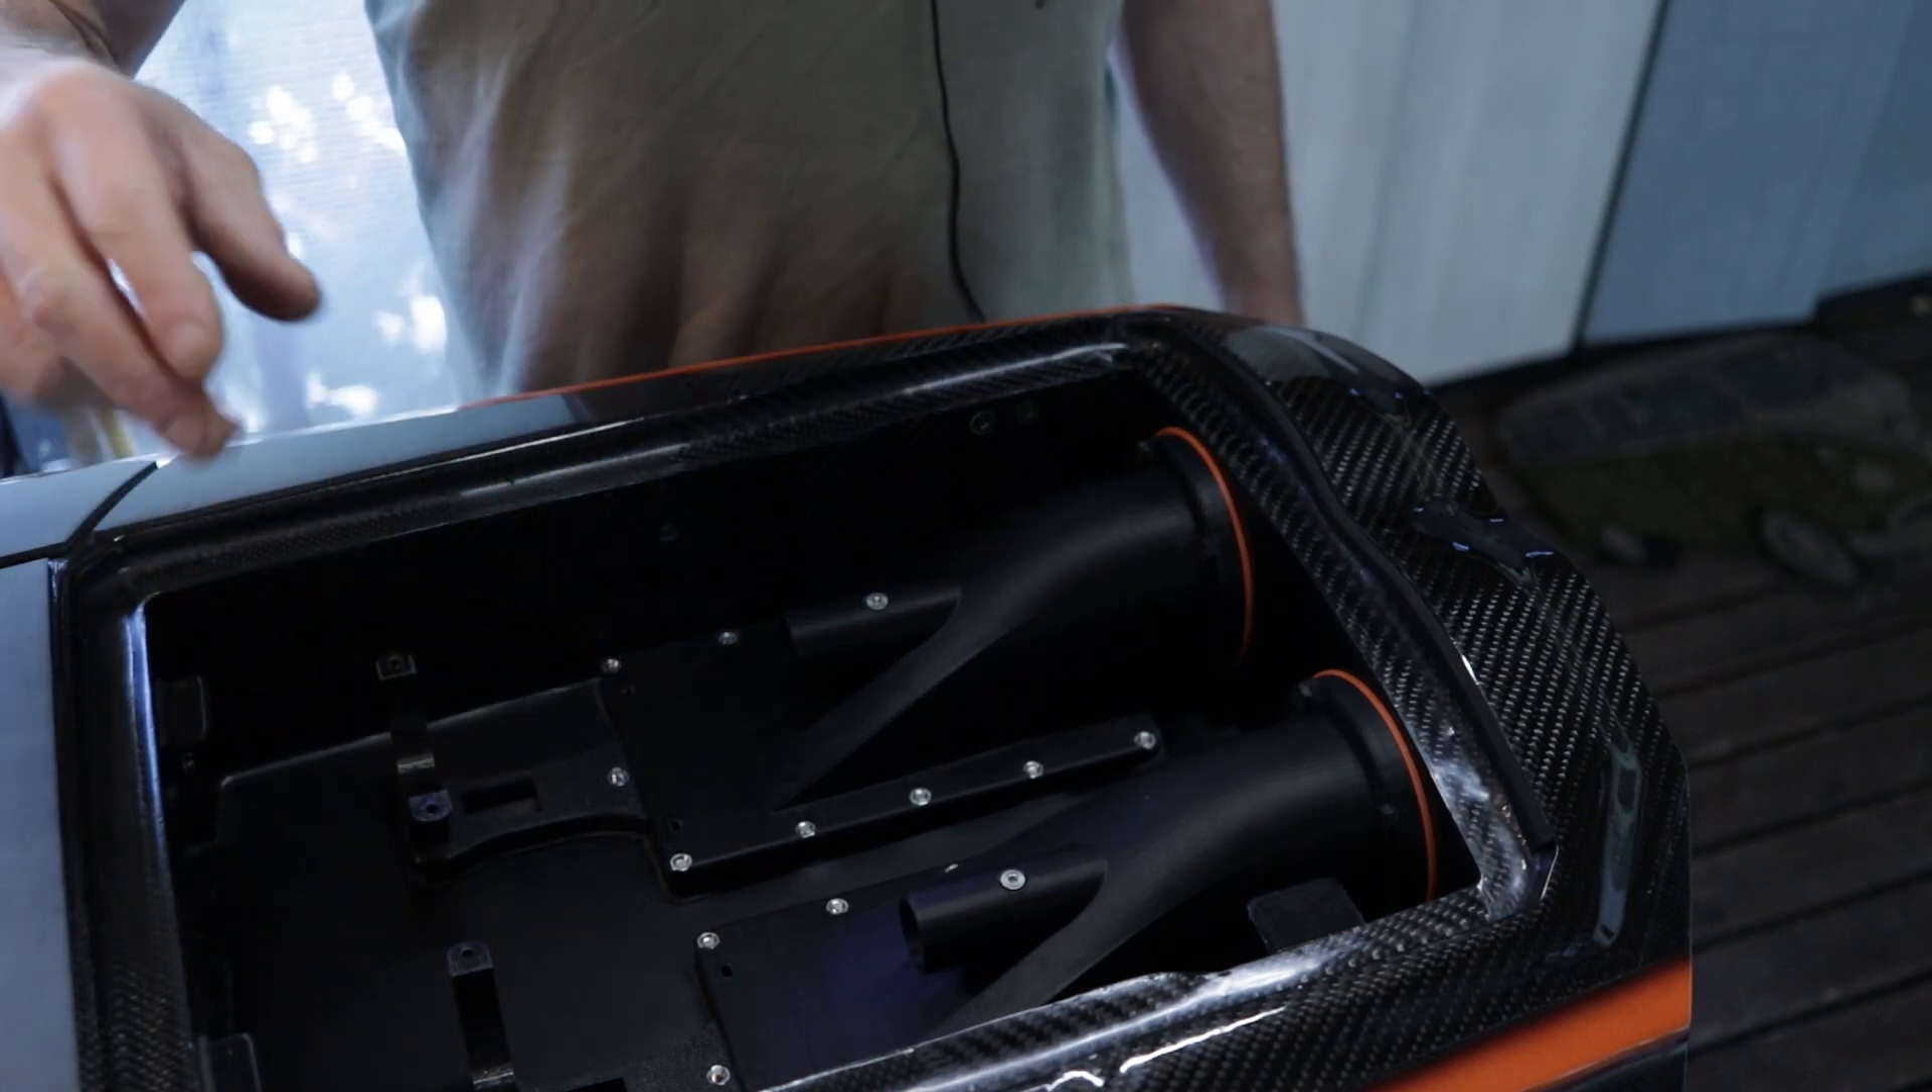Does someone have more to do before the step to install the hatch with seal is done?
Yes.